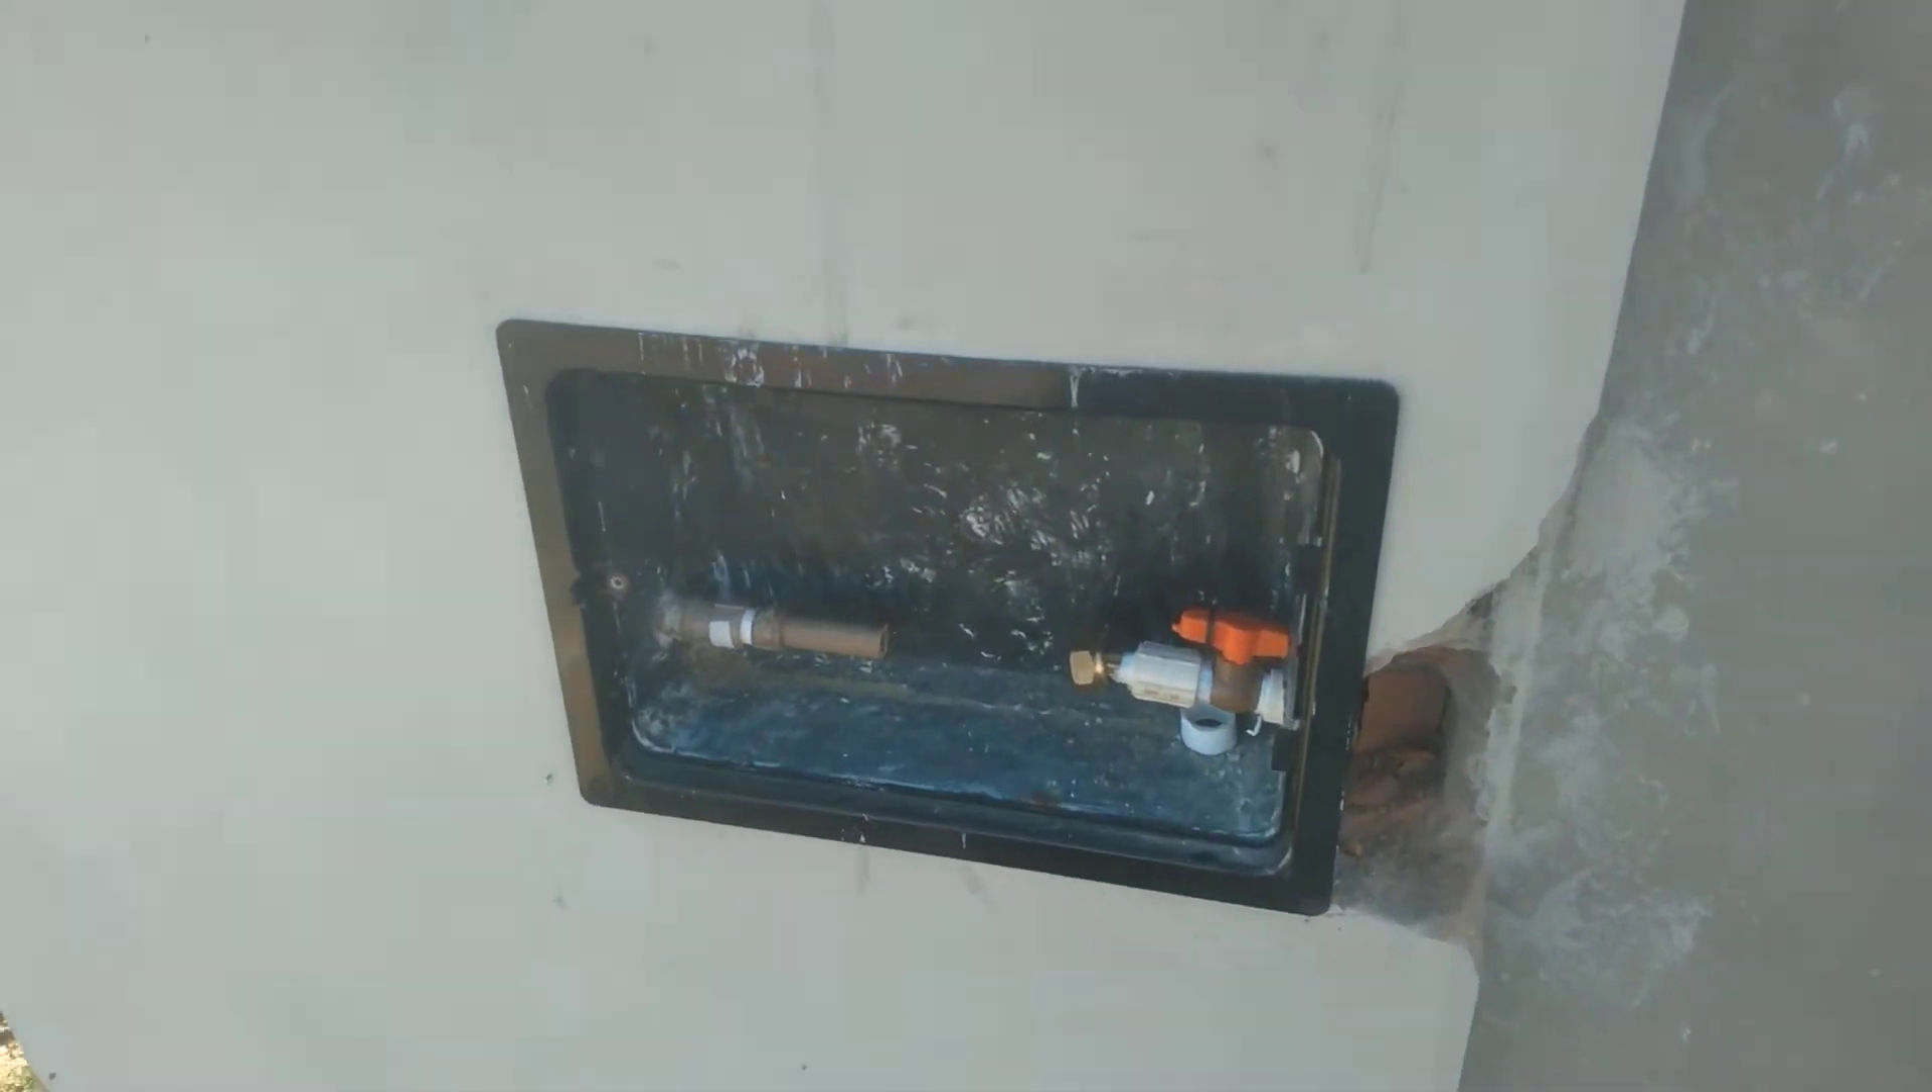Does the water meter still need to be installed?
Yes.